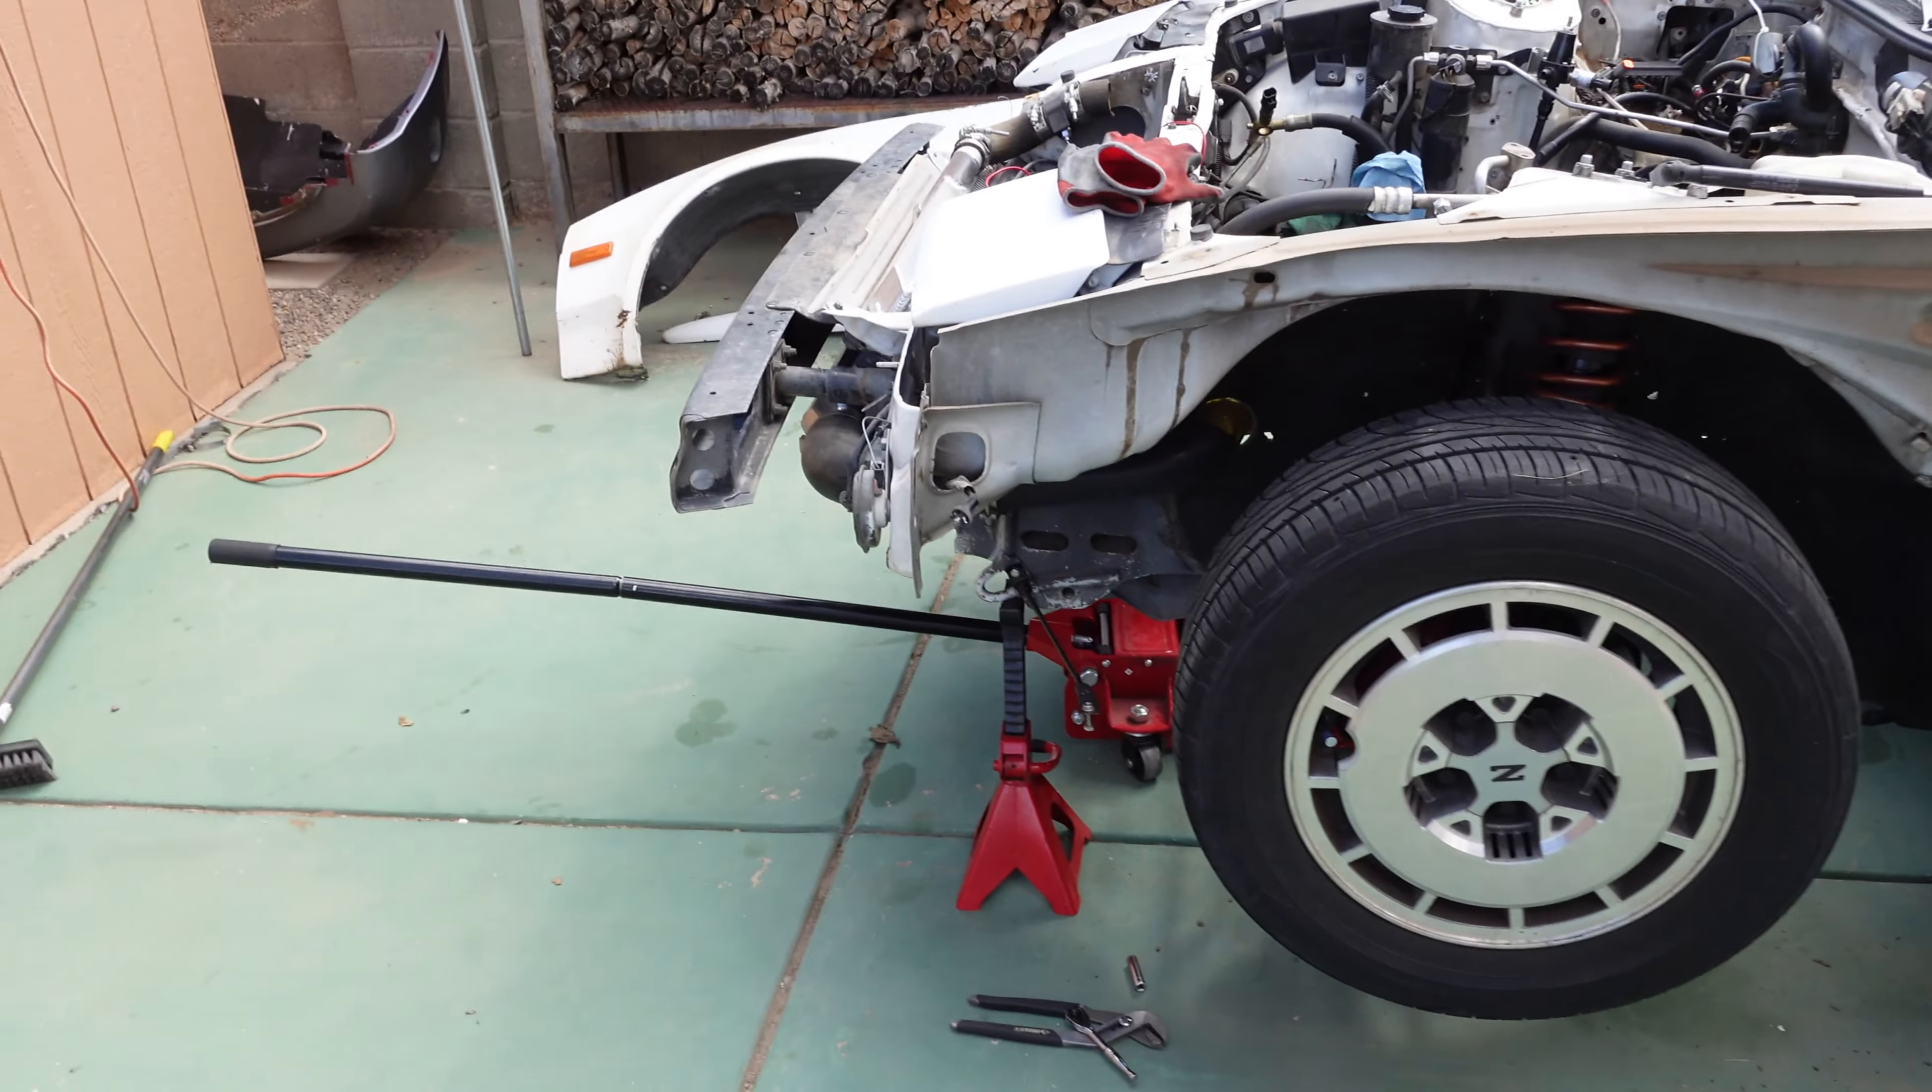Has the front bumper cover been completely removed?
Yes.